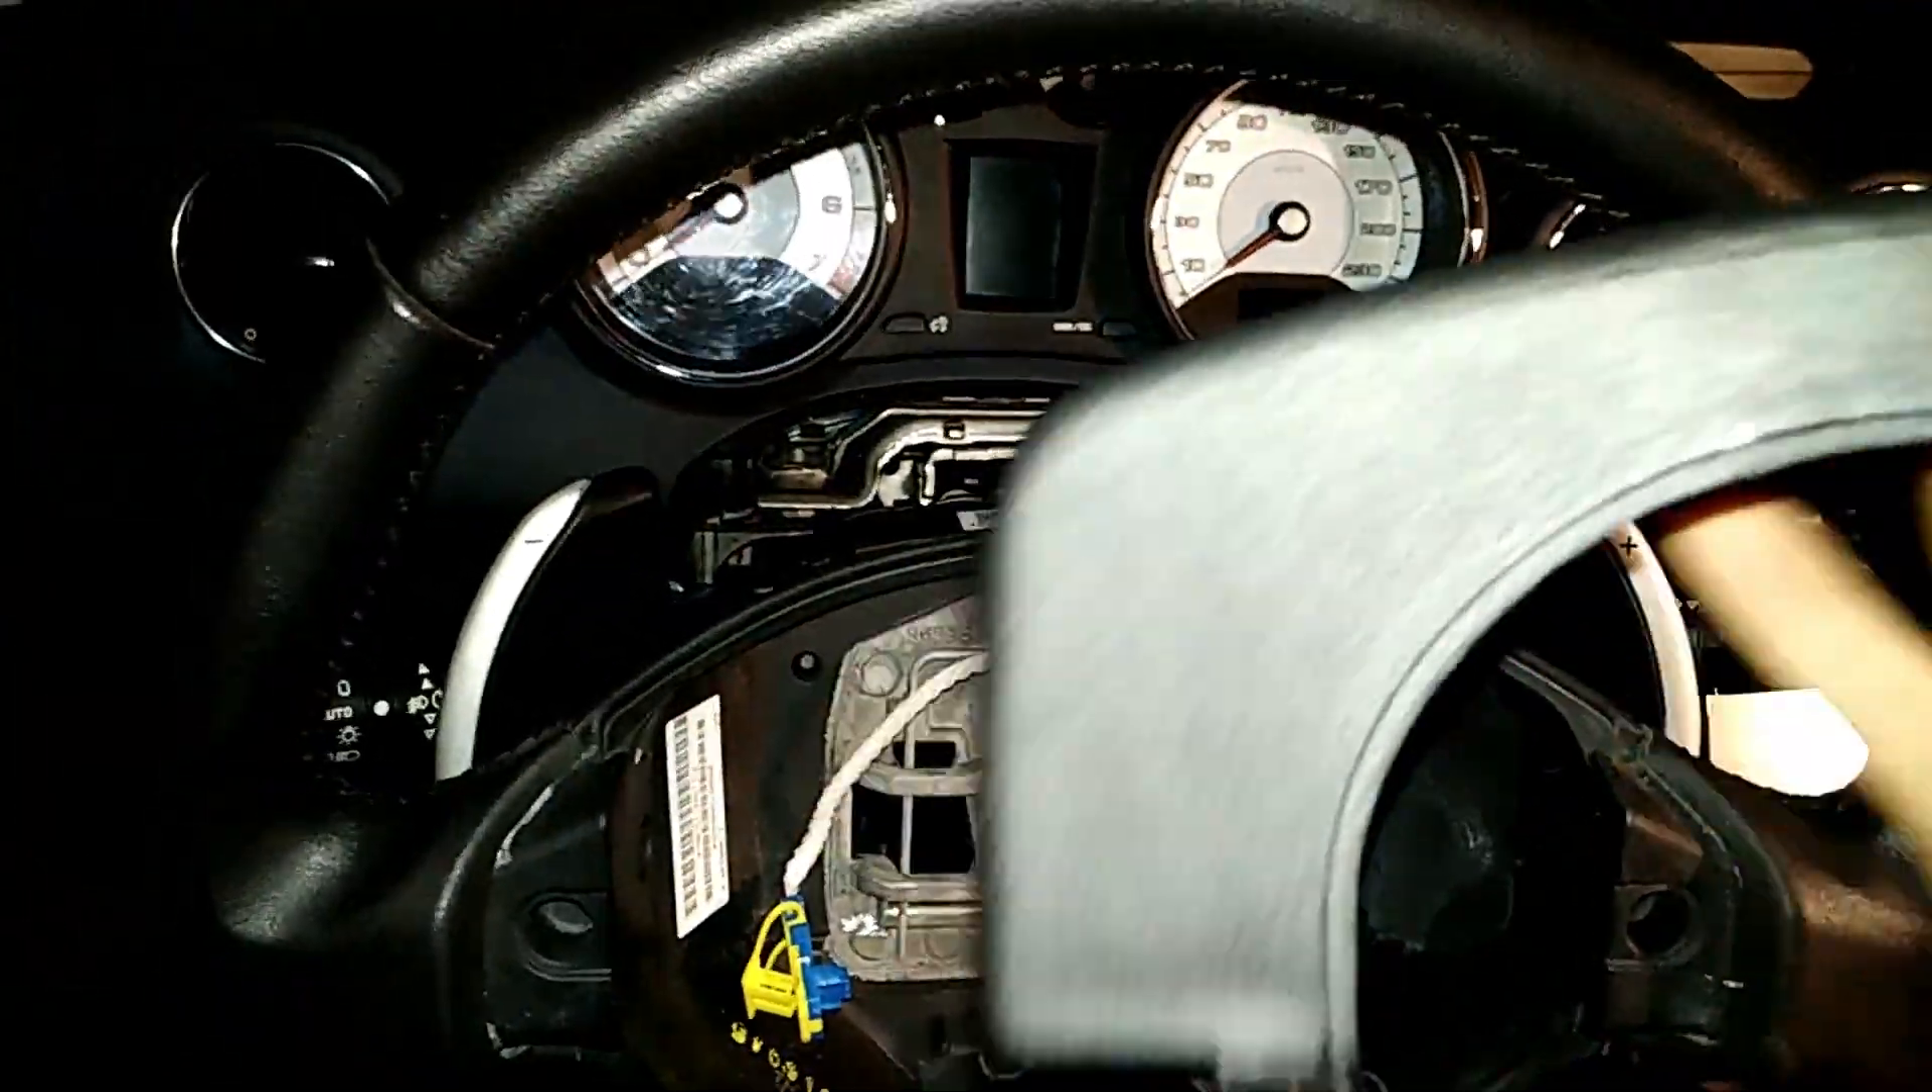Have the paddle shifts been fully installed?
Yes.